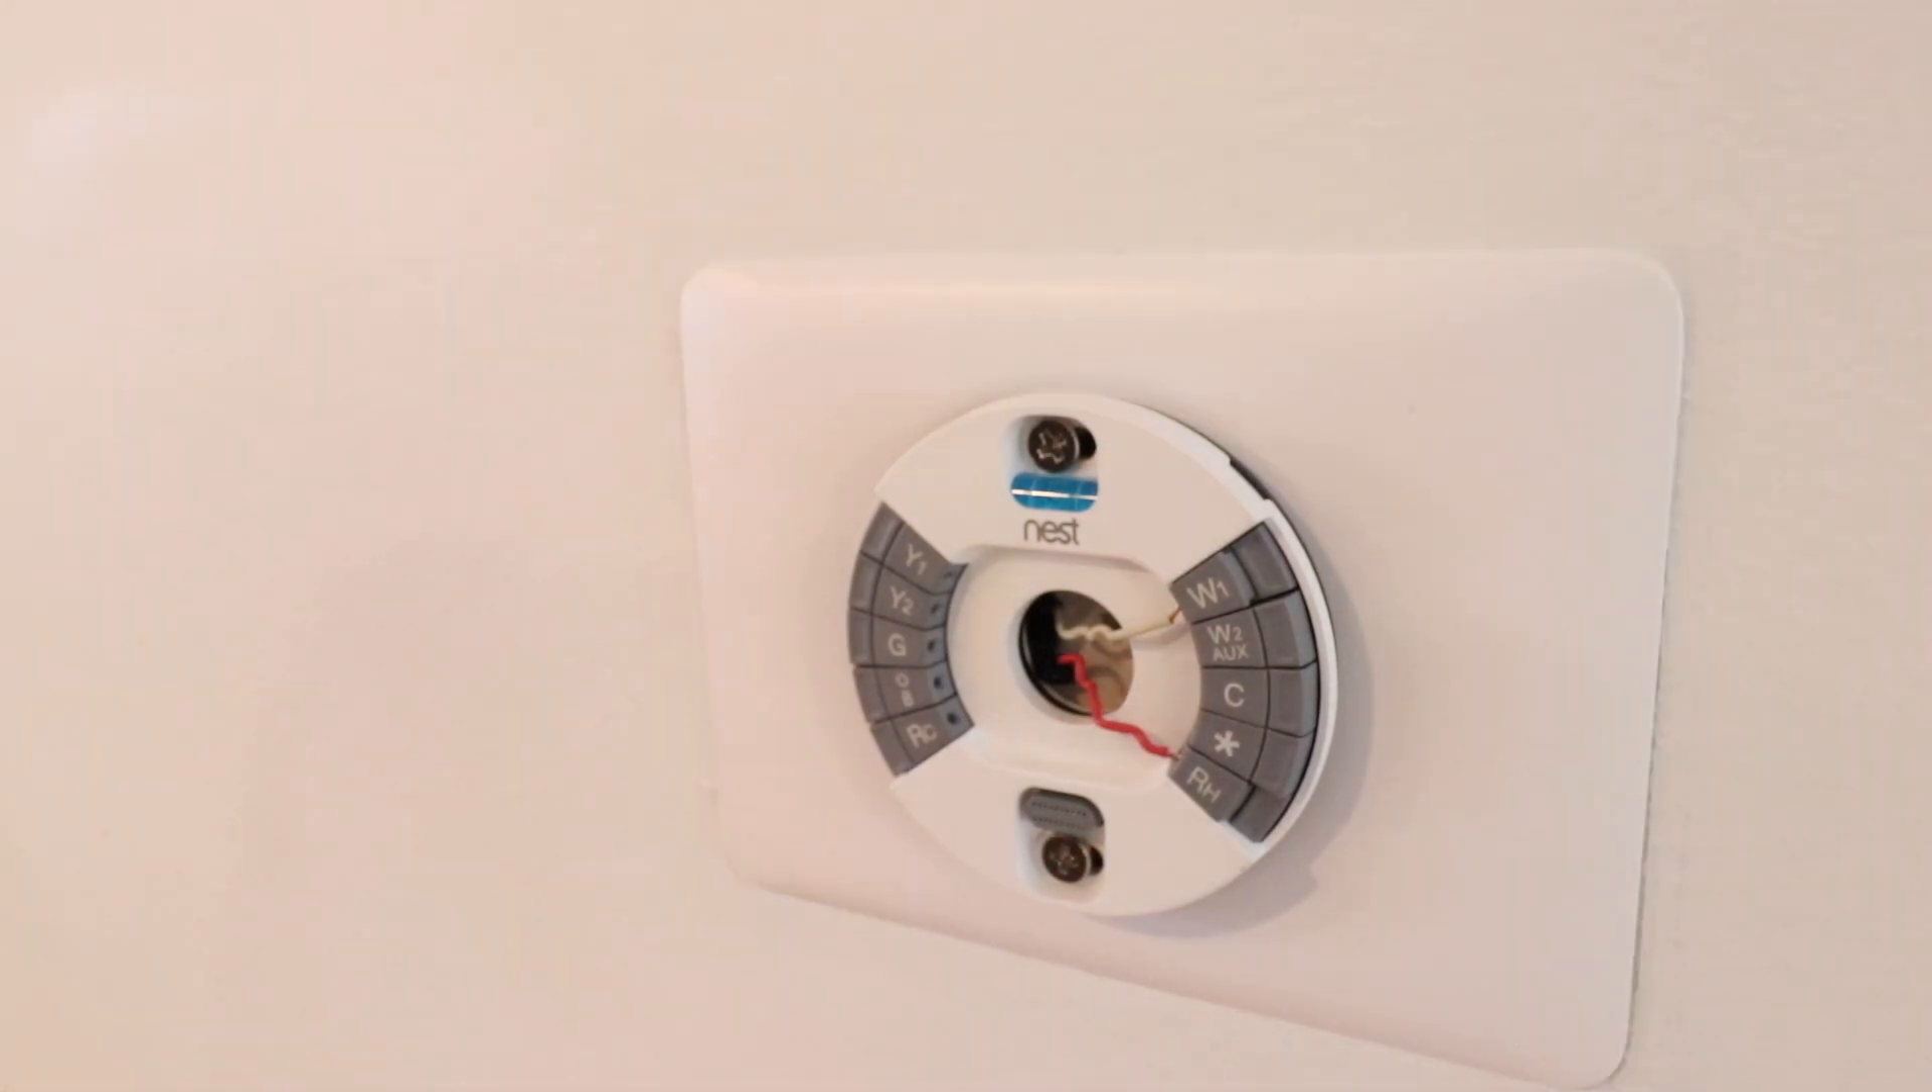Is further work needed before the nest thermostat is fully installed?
Yes.